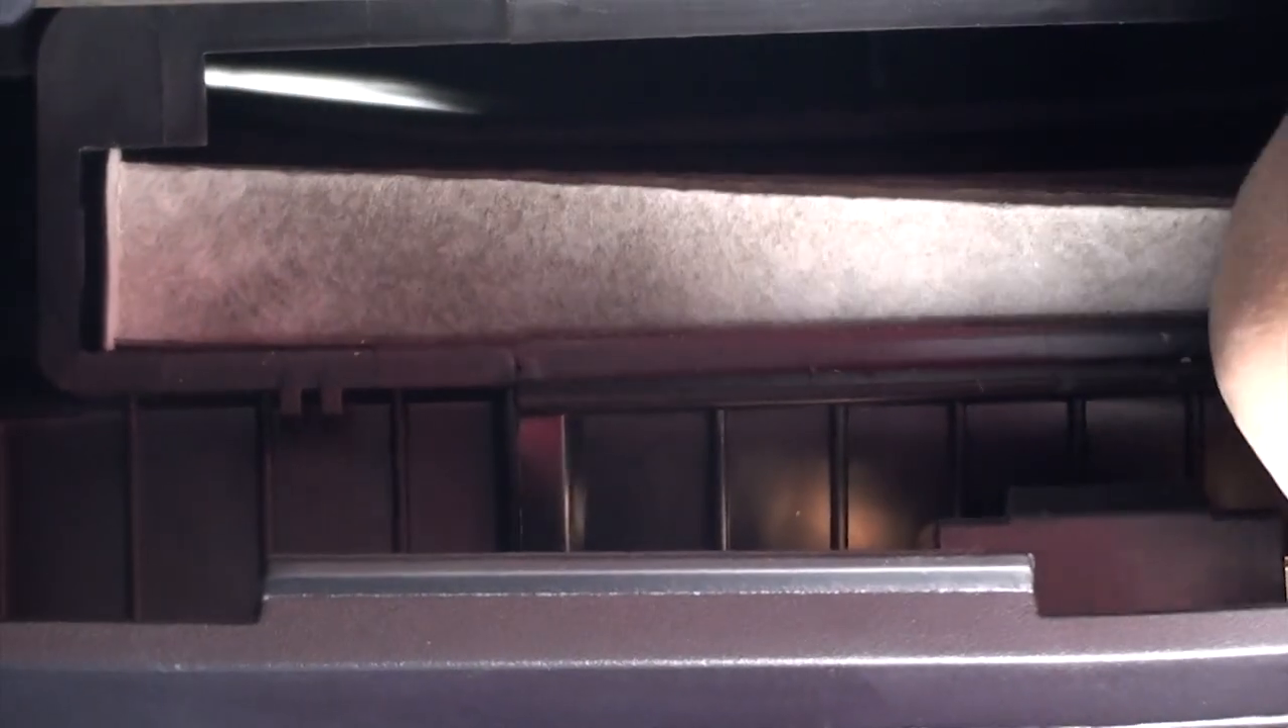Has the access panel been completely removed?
Yes.